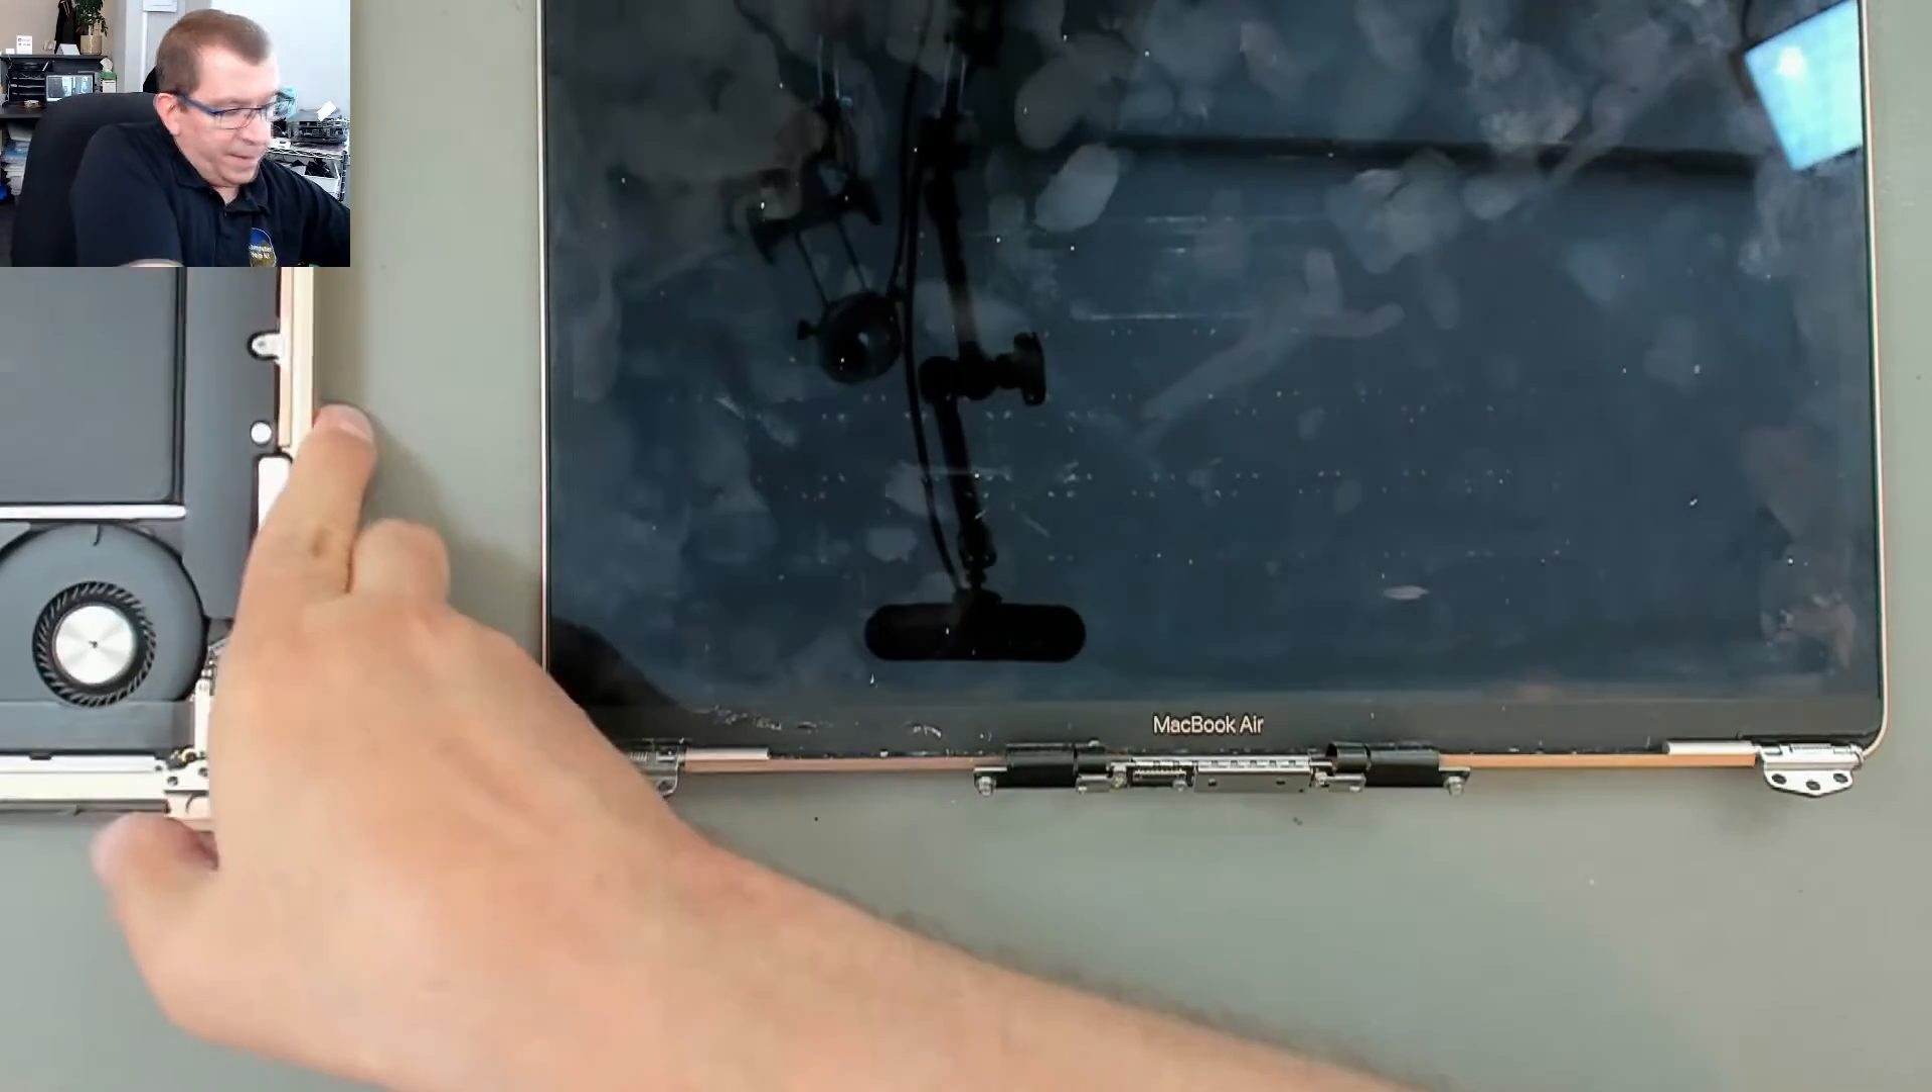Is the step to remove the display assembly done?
Yes.